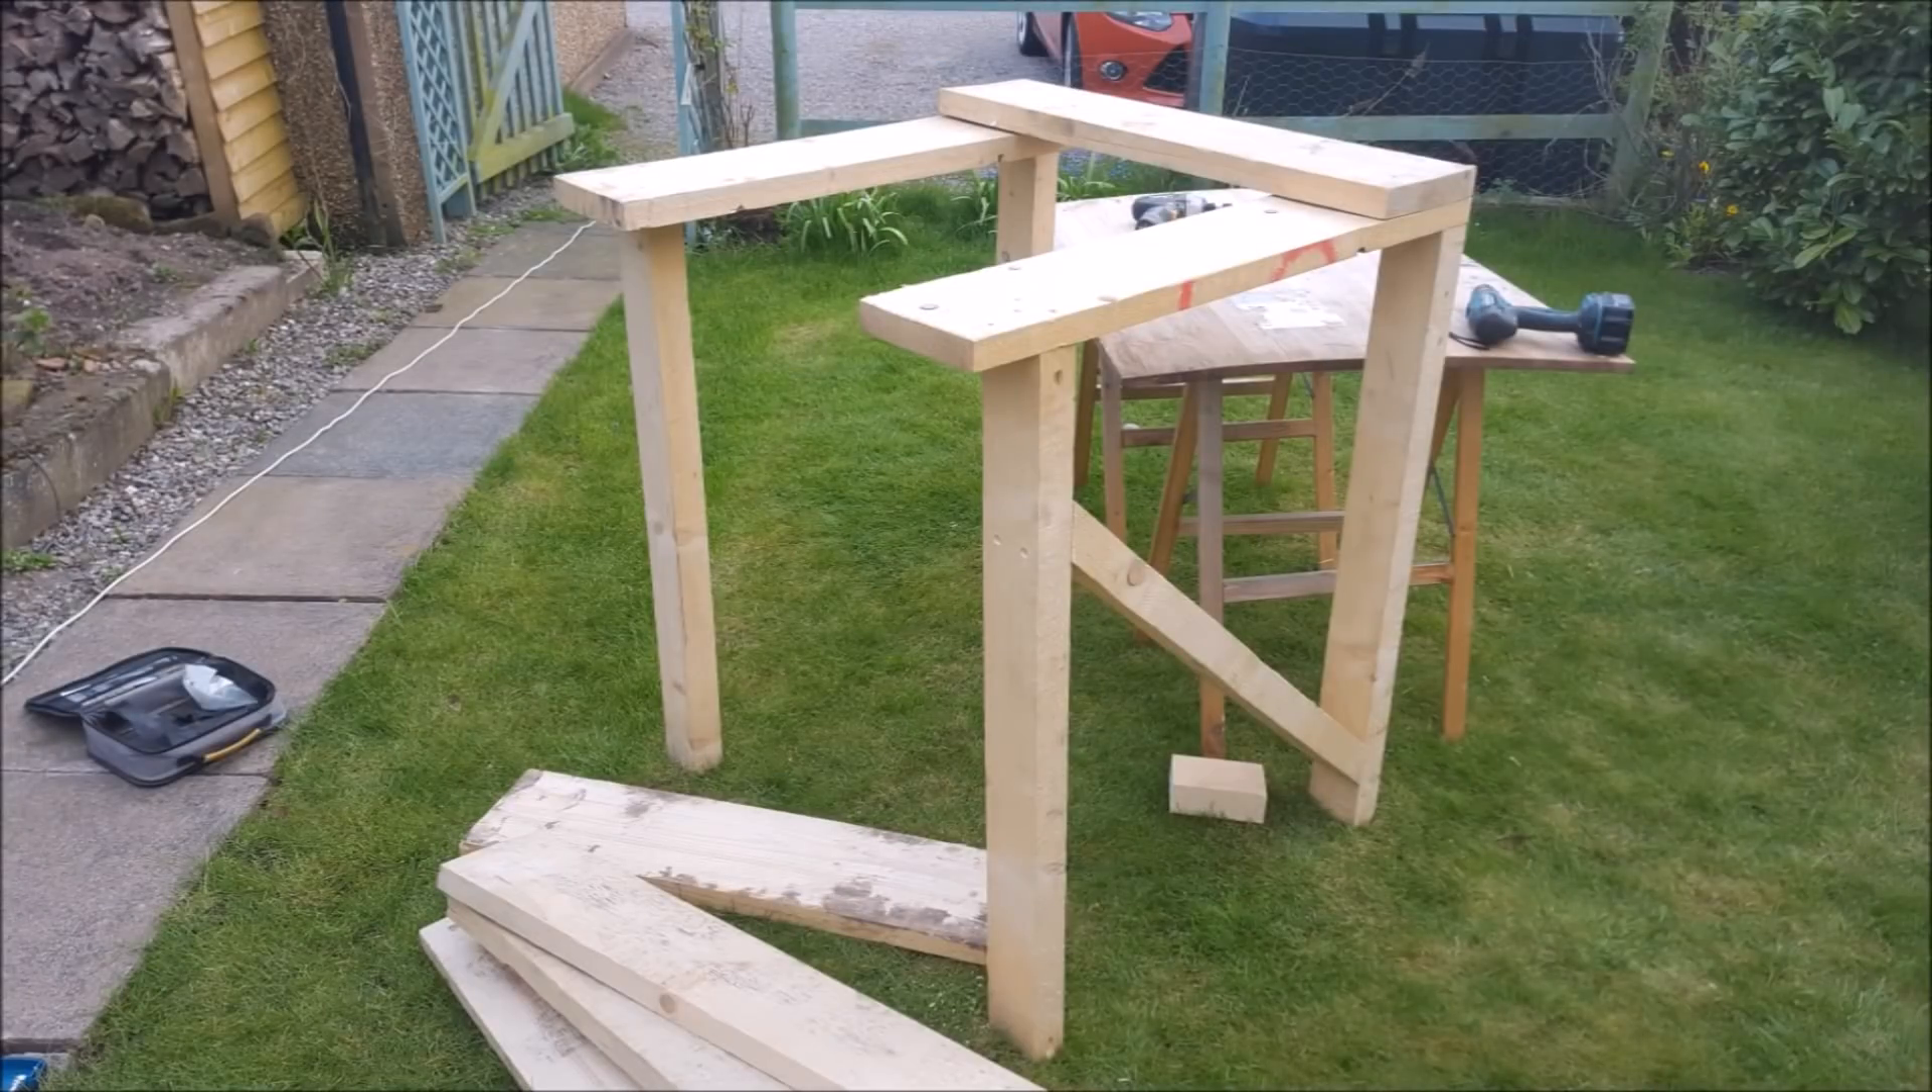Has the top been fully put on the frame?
No.